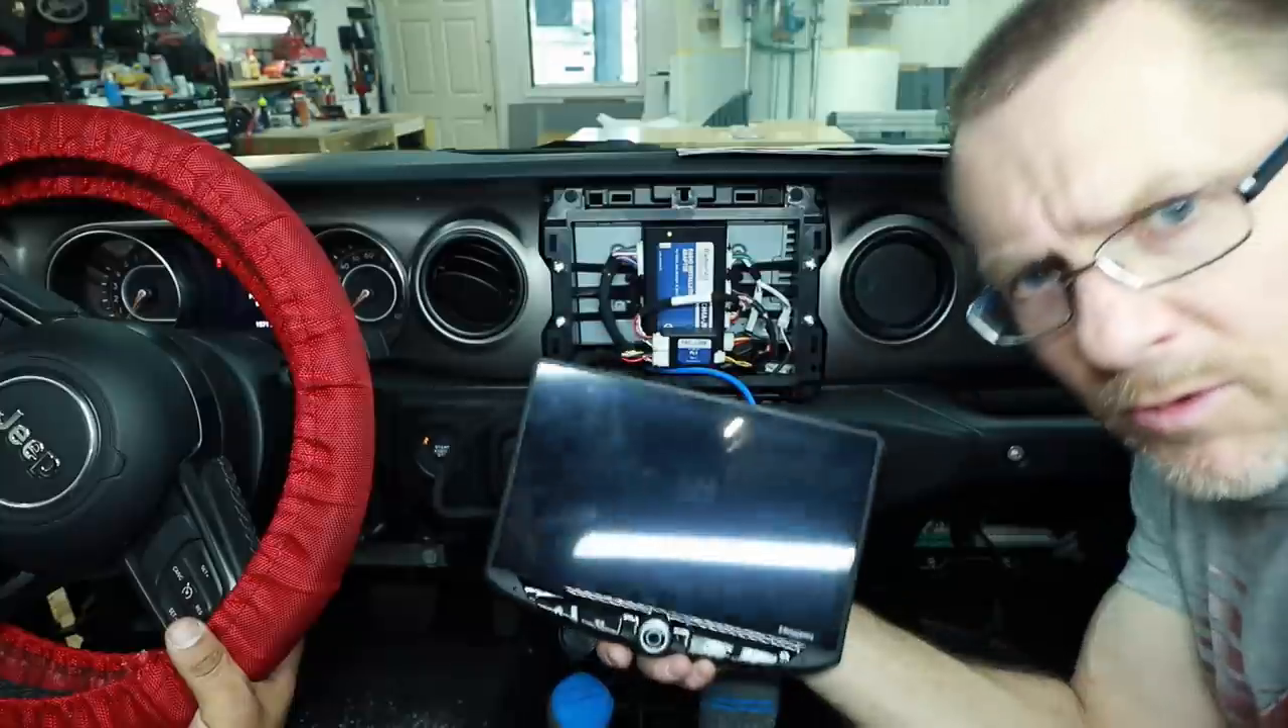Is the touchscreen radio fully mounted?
No.